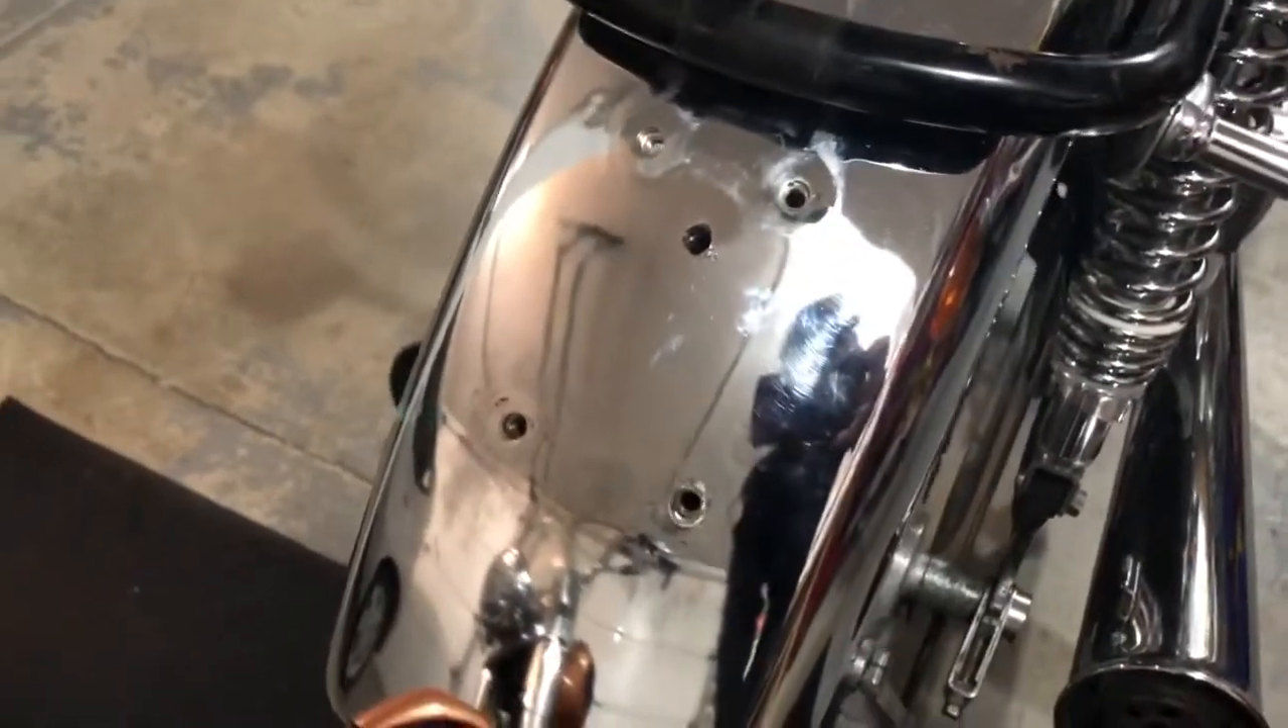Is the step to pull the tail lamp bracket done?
Yes.